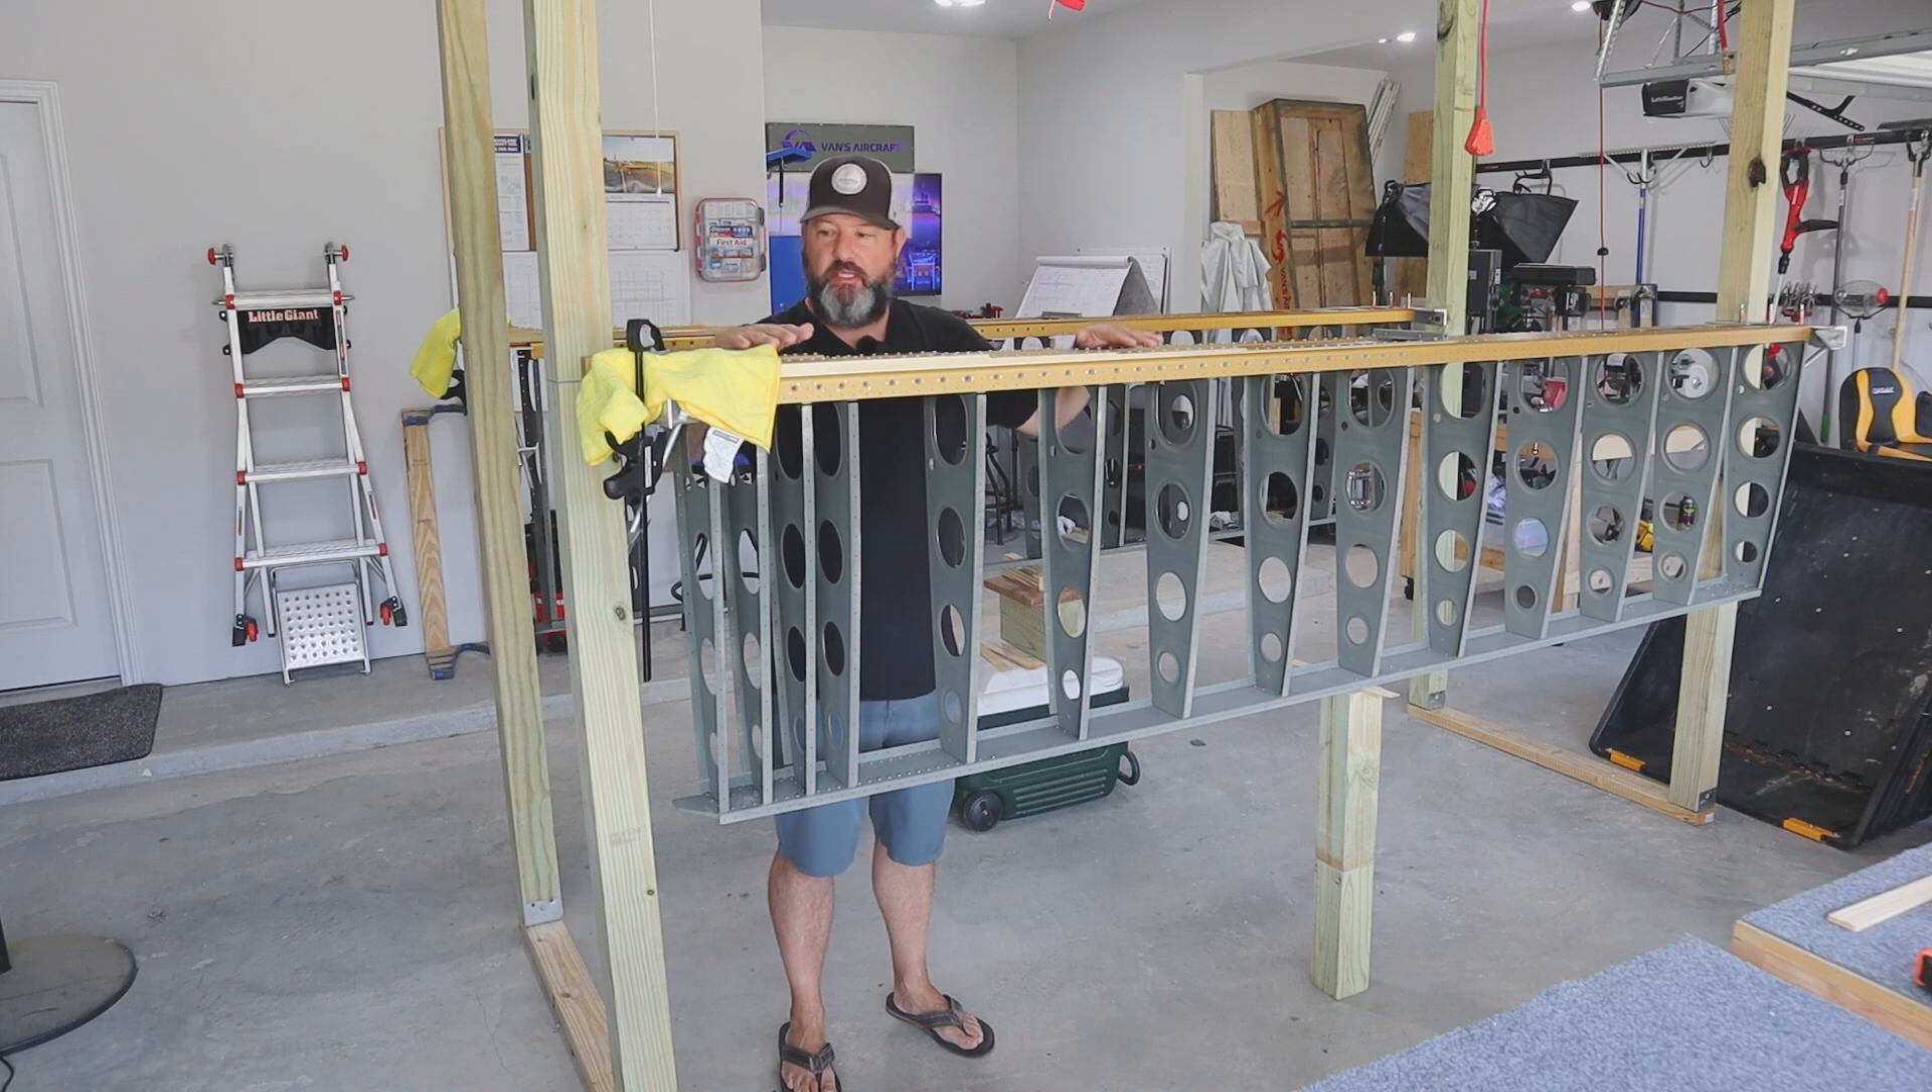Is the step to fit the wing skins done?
No.